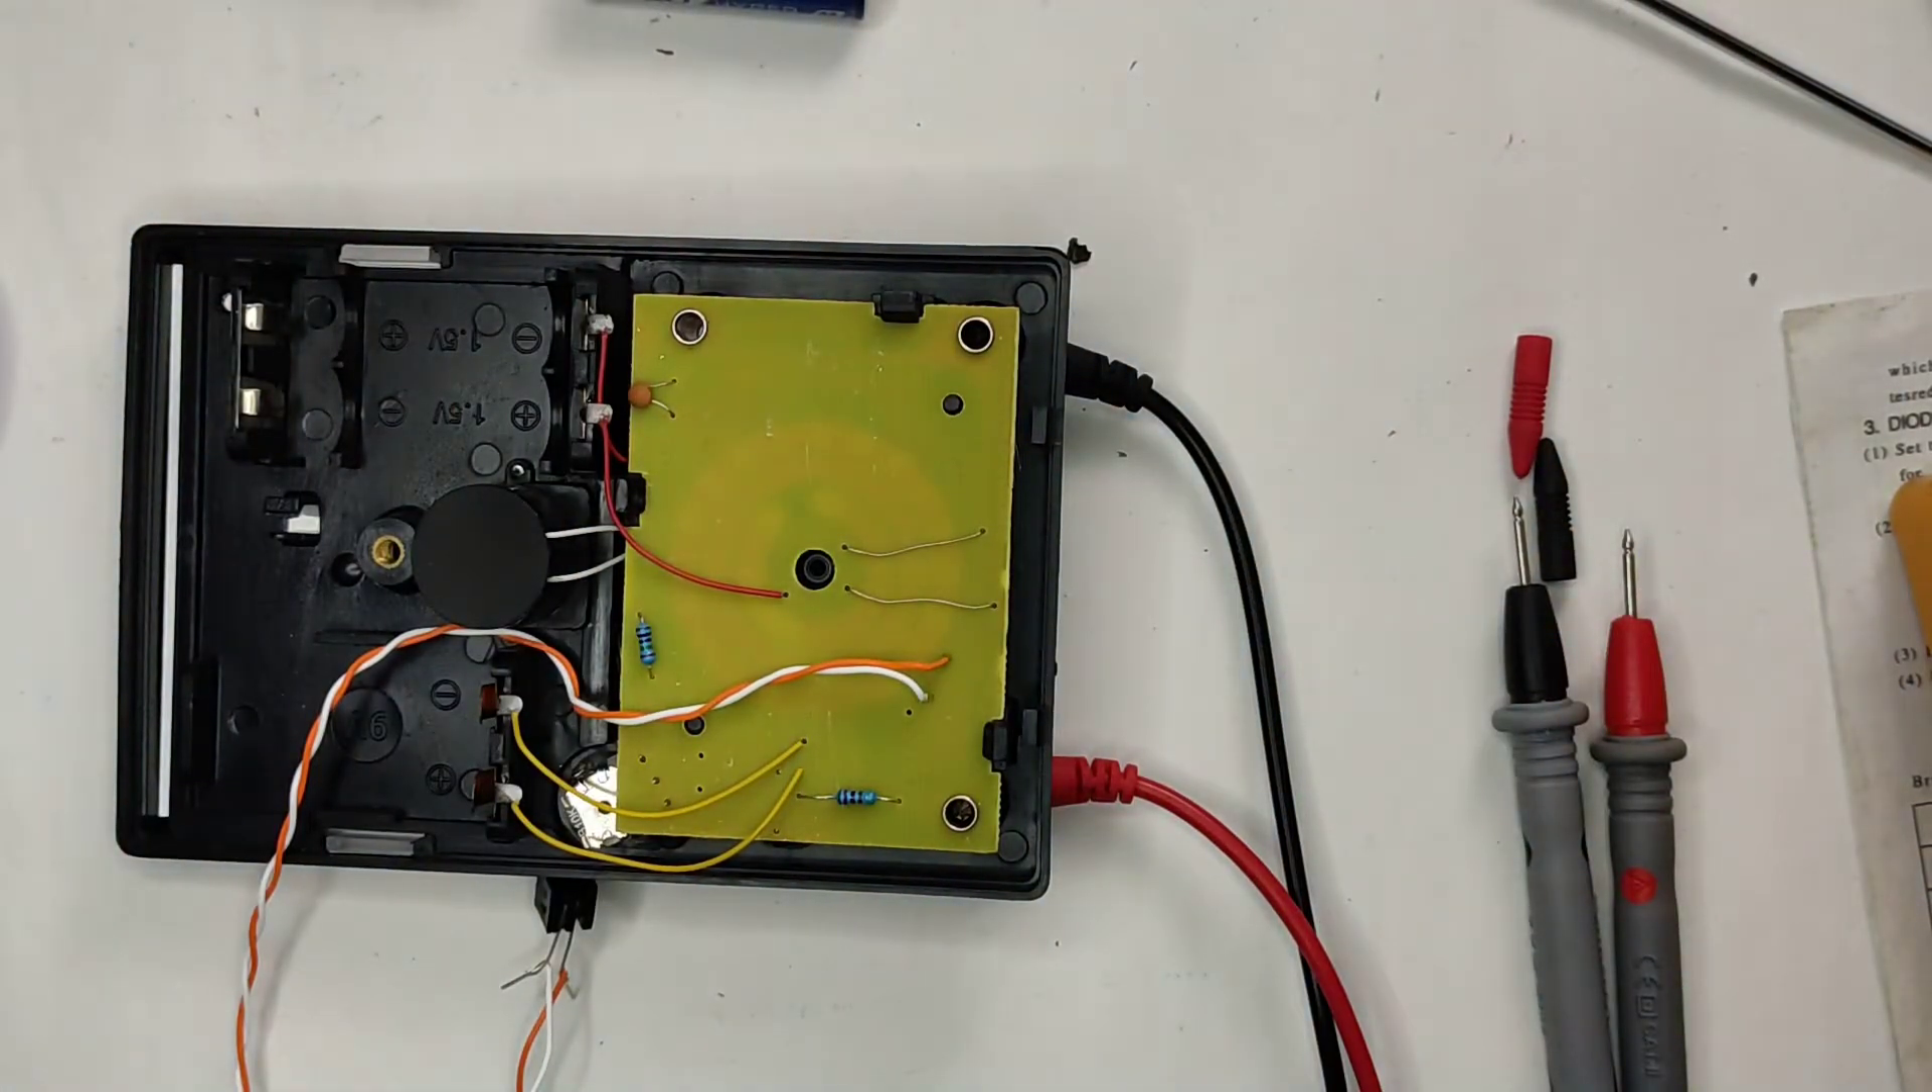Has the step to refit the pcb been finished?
Yes.